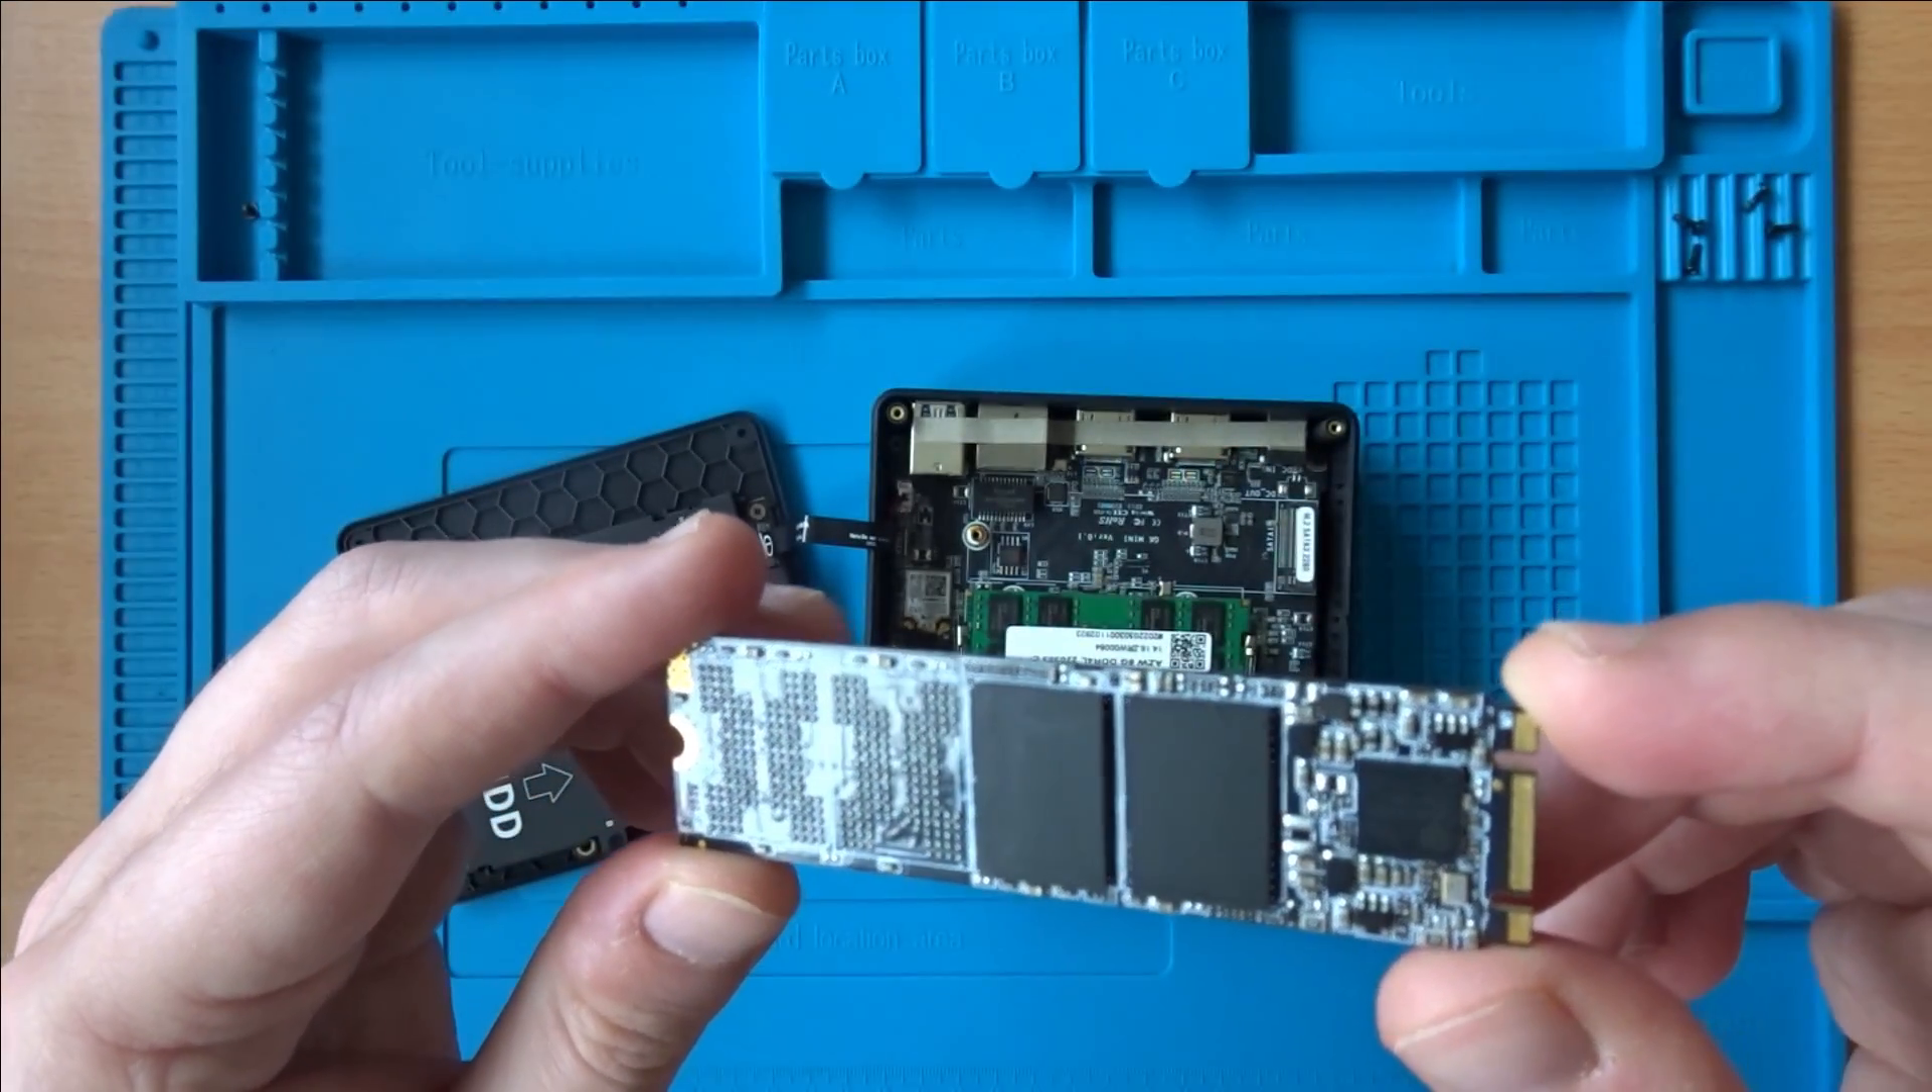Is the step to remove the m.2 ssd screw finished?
Yes.